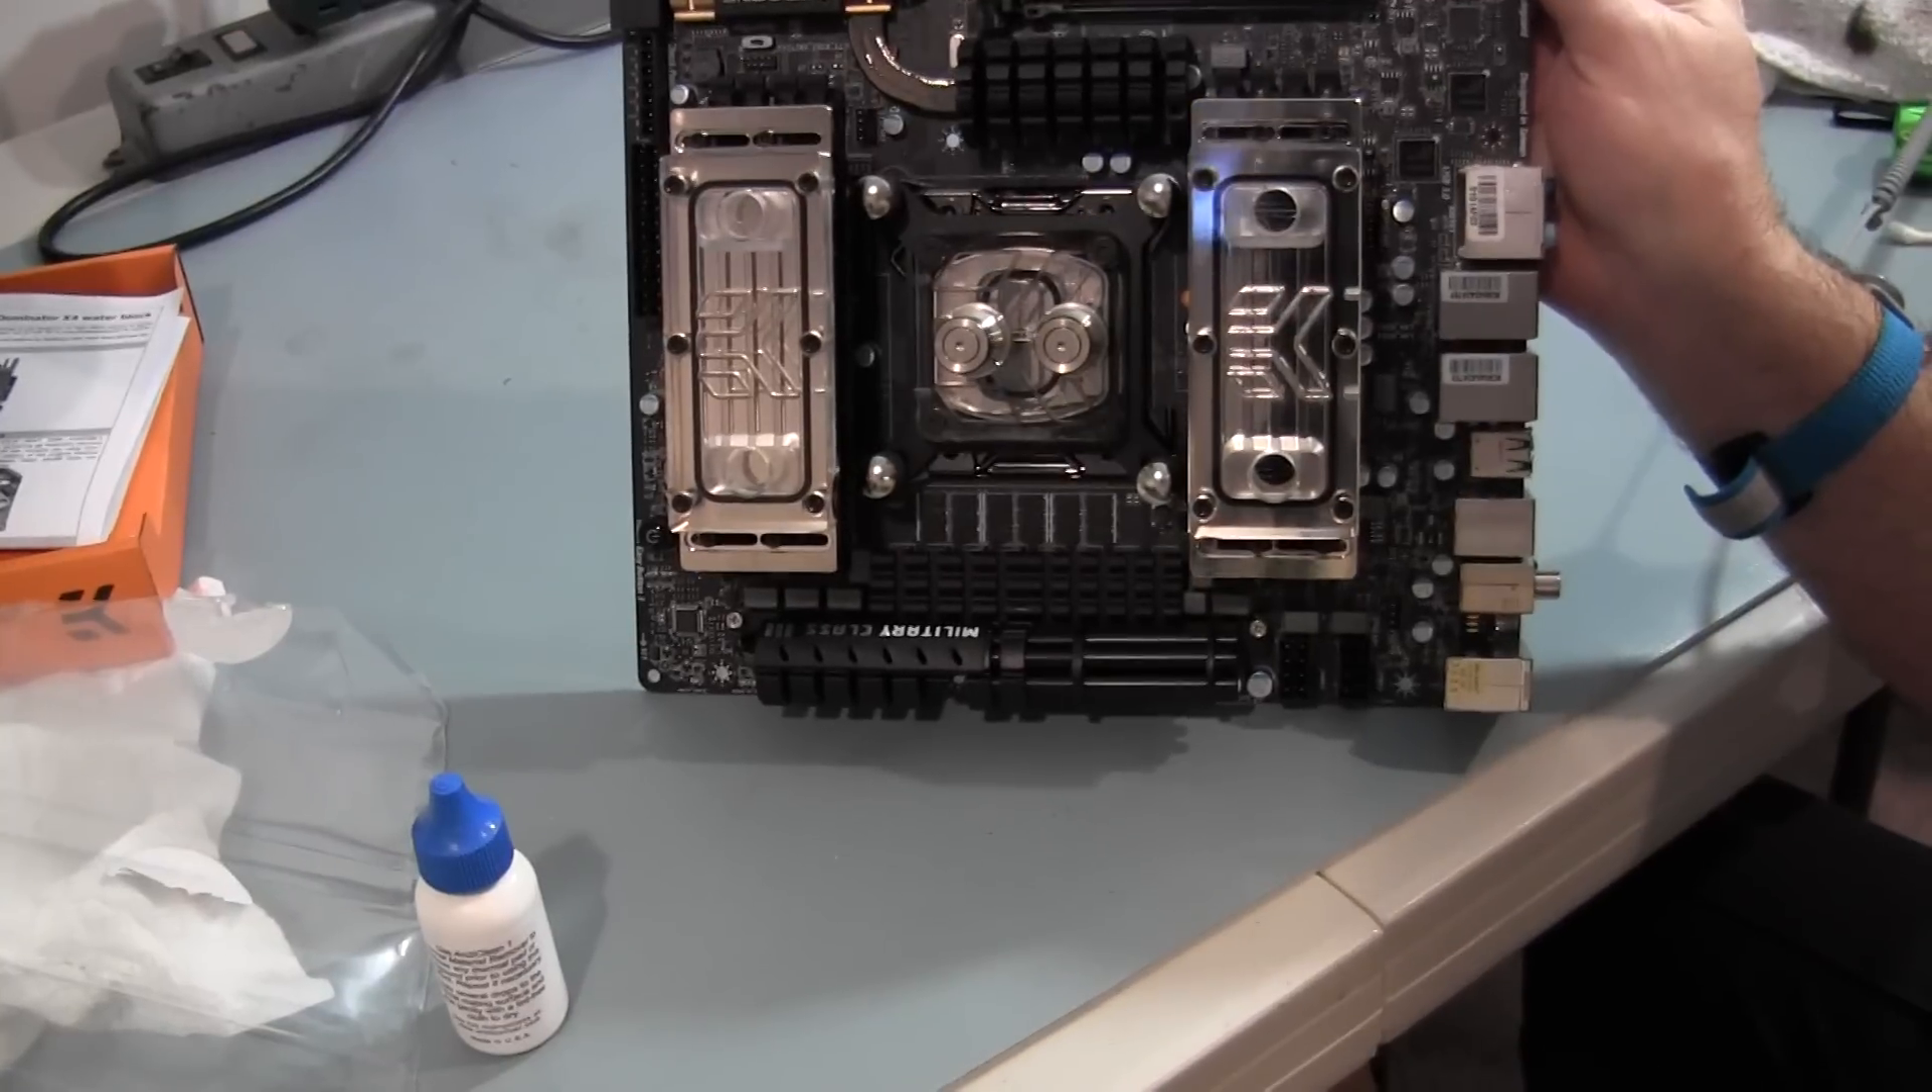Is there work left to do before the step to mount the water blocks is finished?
No.